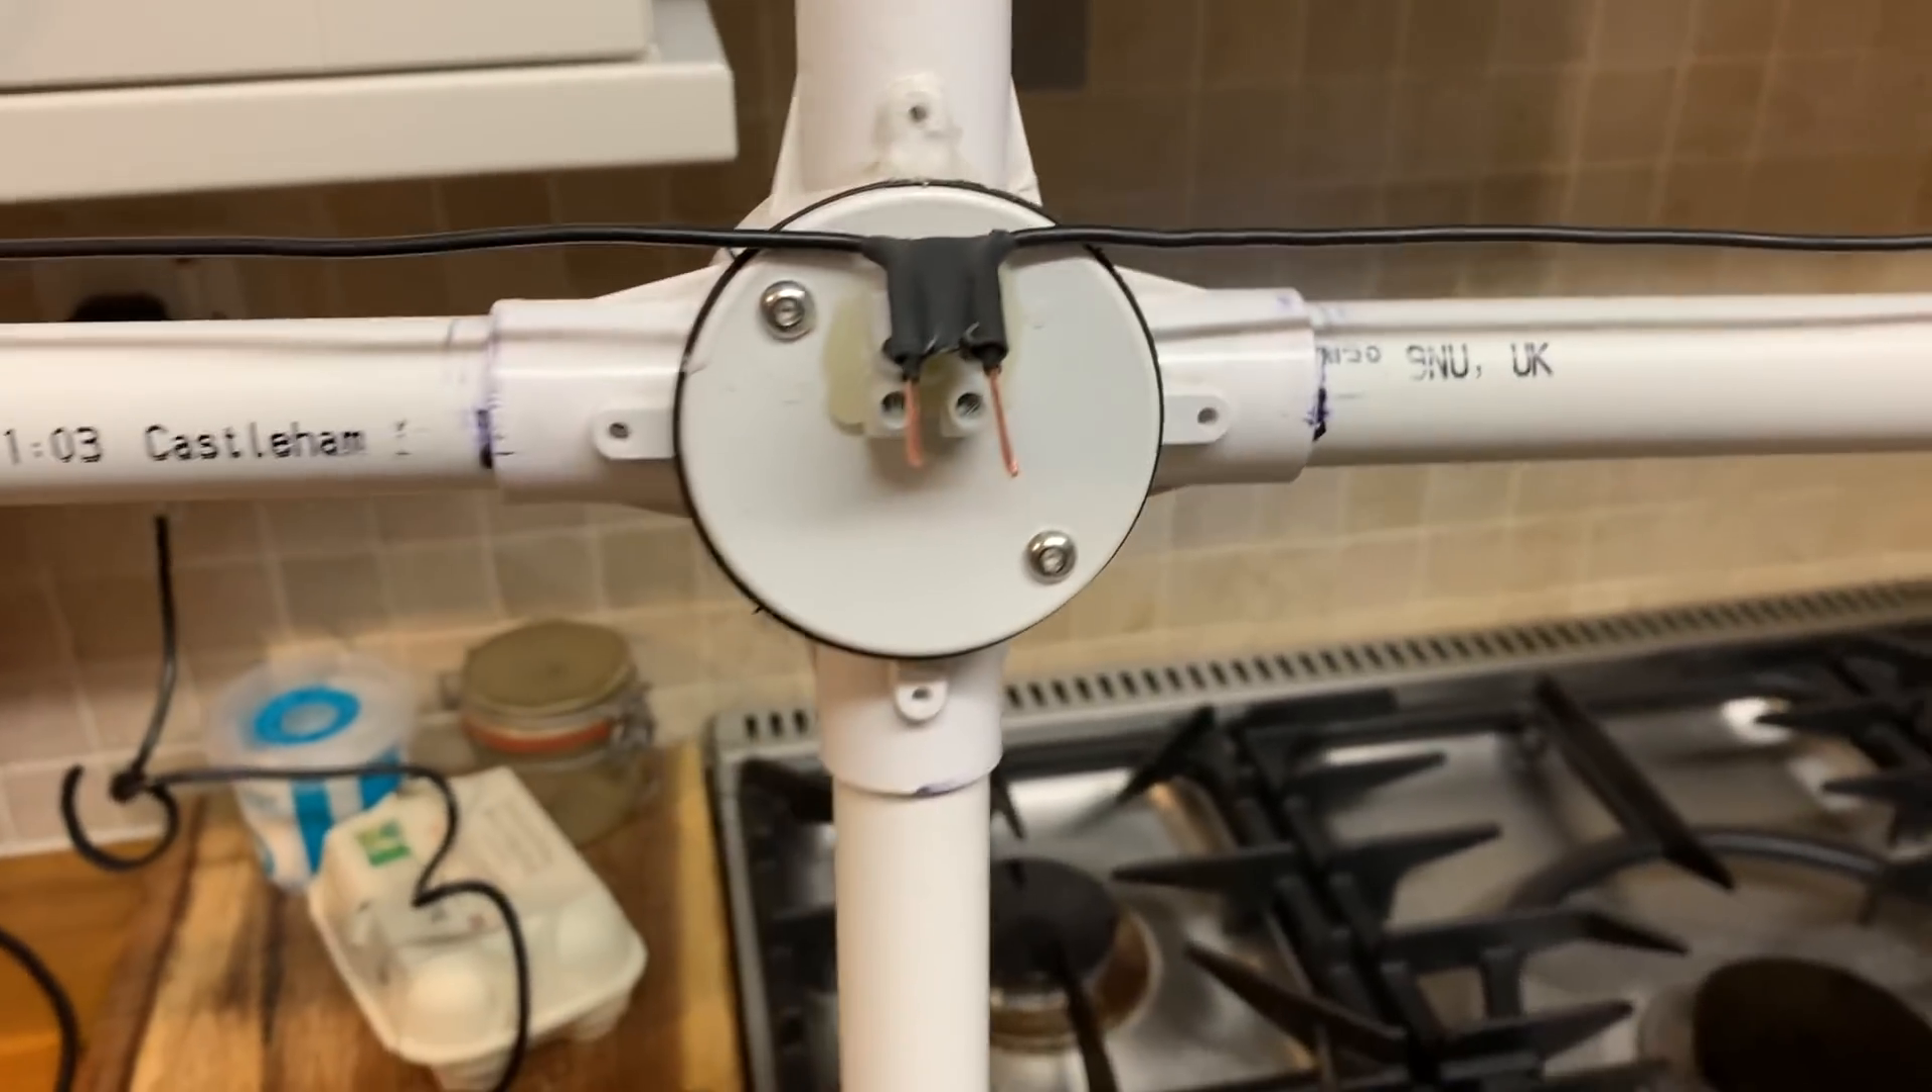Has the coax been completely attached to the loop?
No.